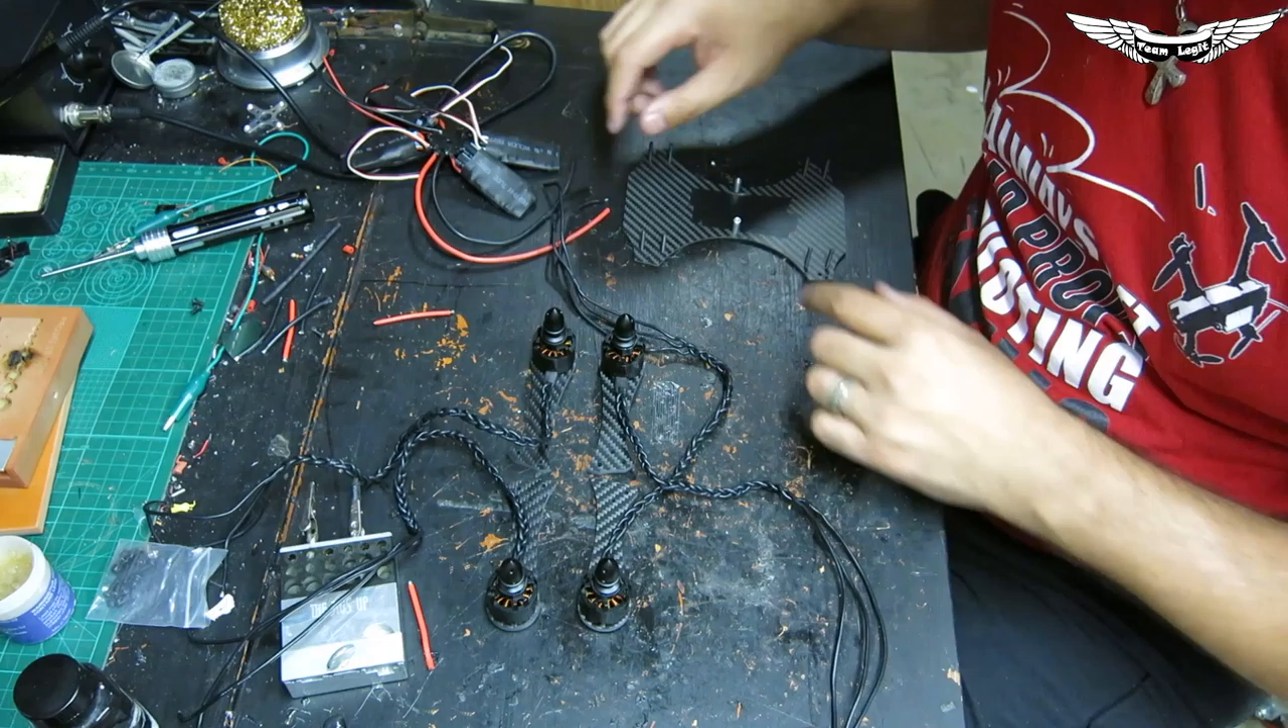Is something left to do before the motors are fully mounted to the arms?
No.